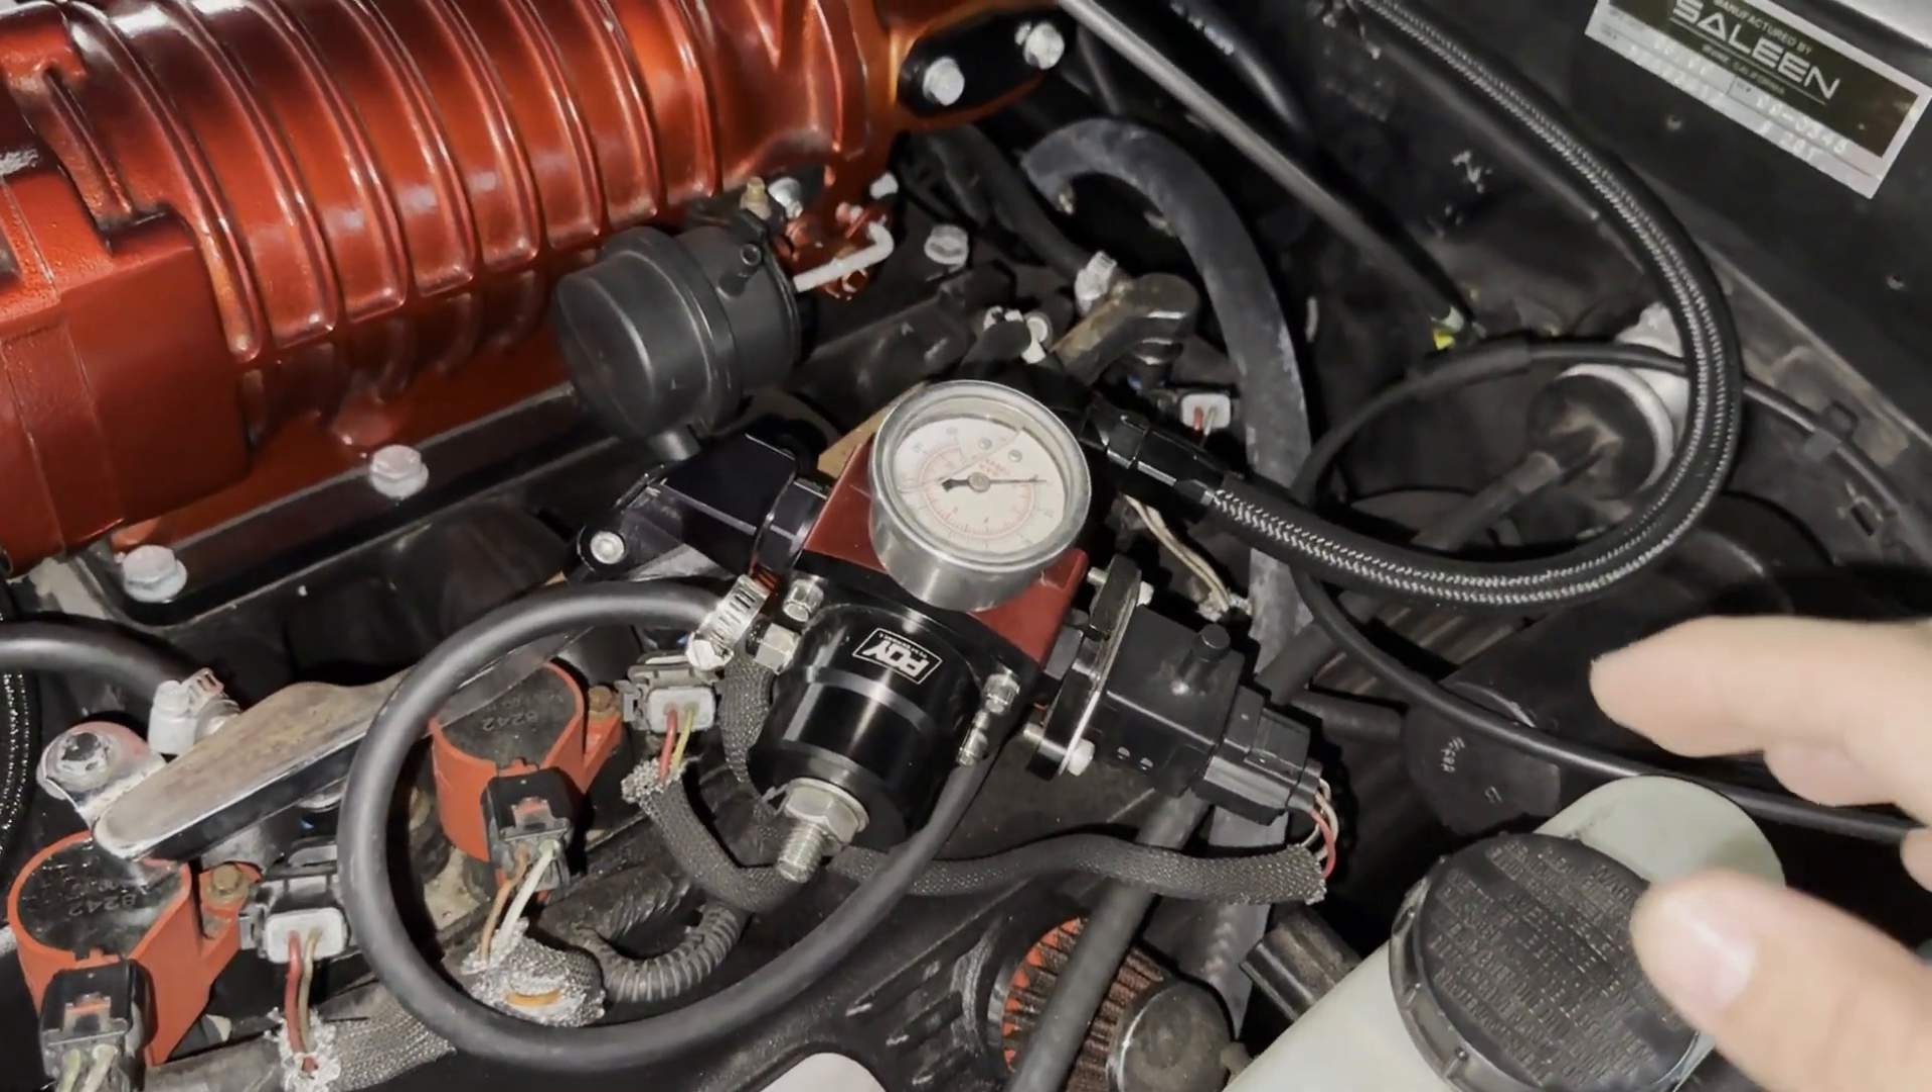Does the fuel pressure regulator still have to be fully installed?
No.